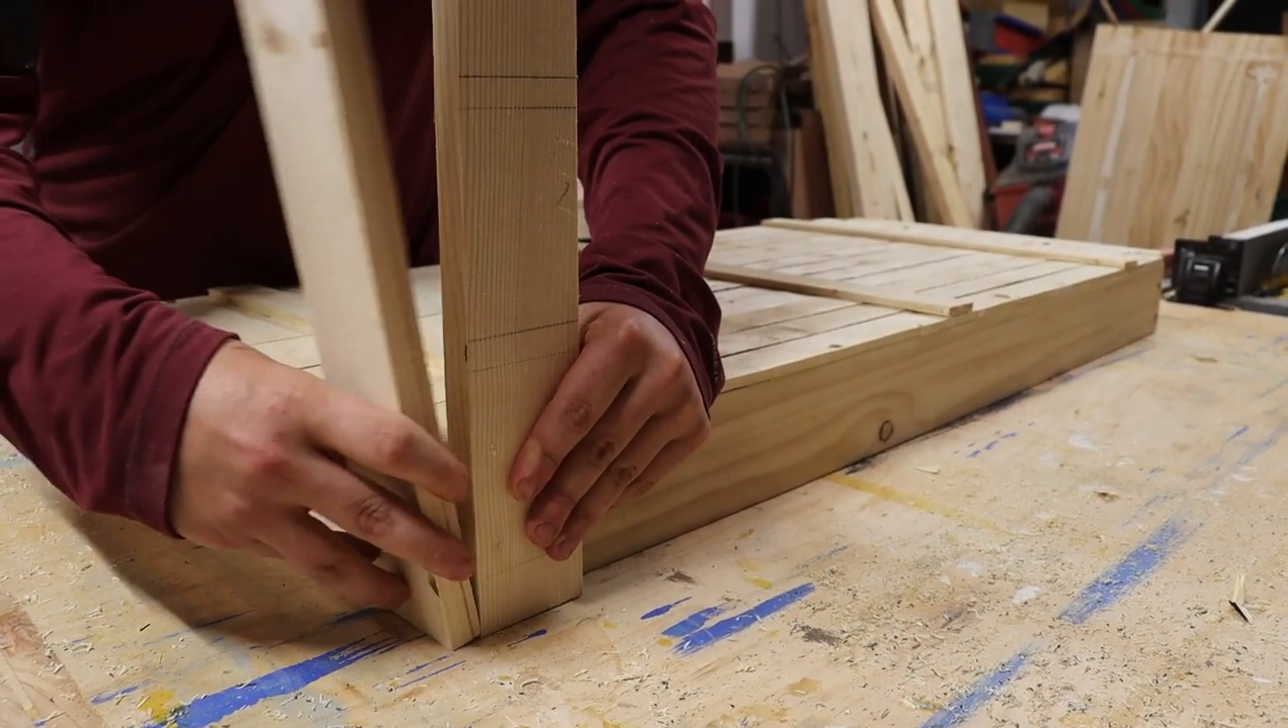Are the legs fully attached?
No.